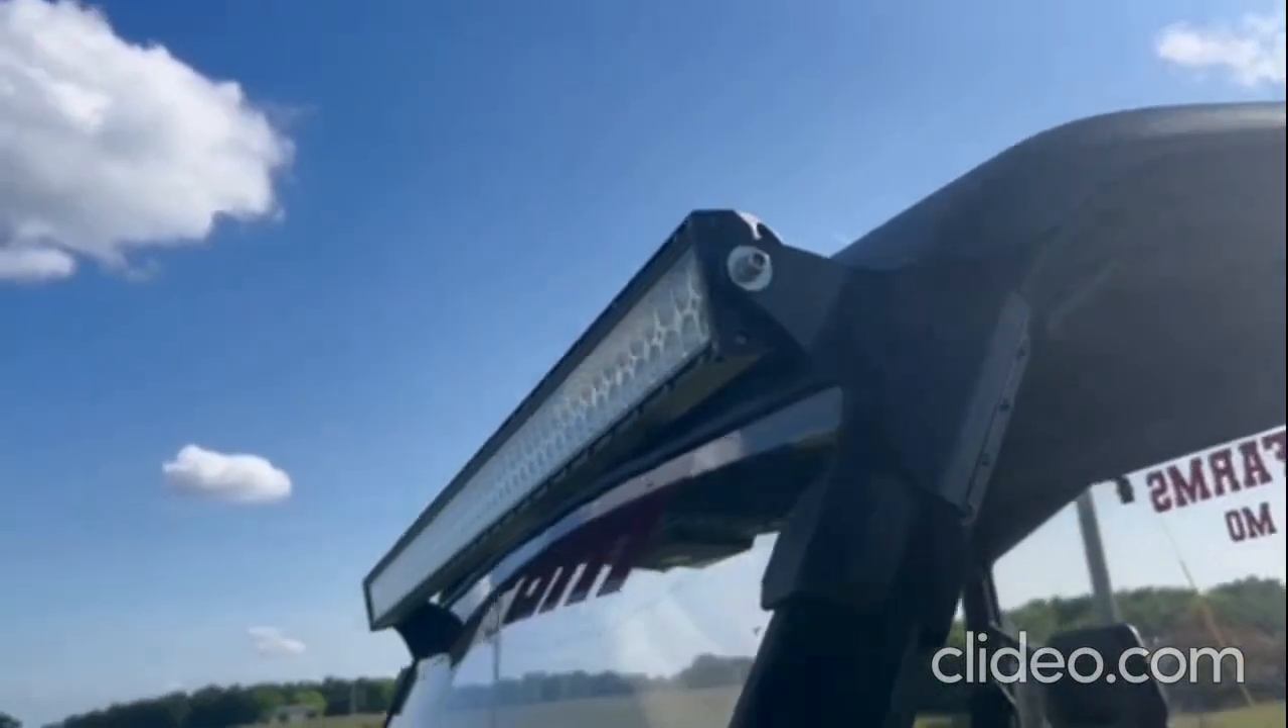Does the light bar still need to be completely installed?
No.